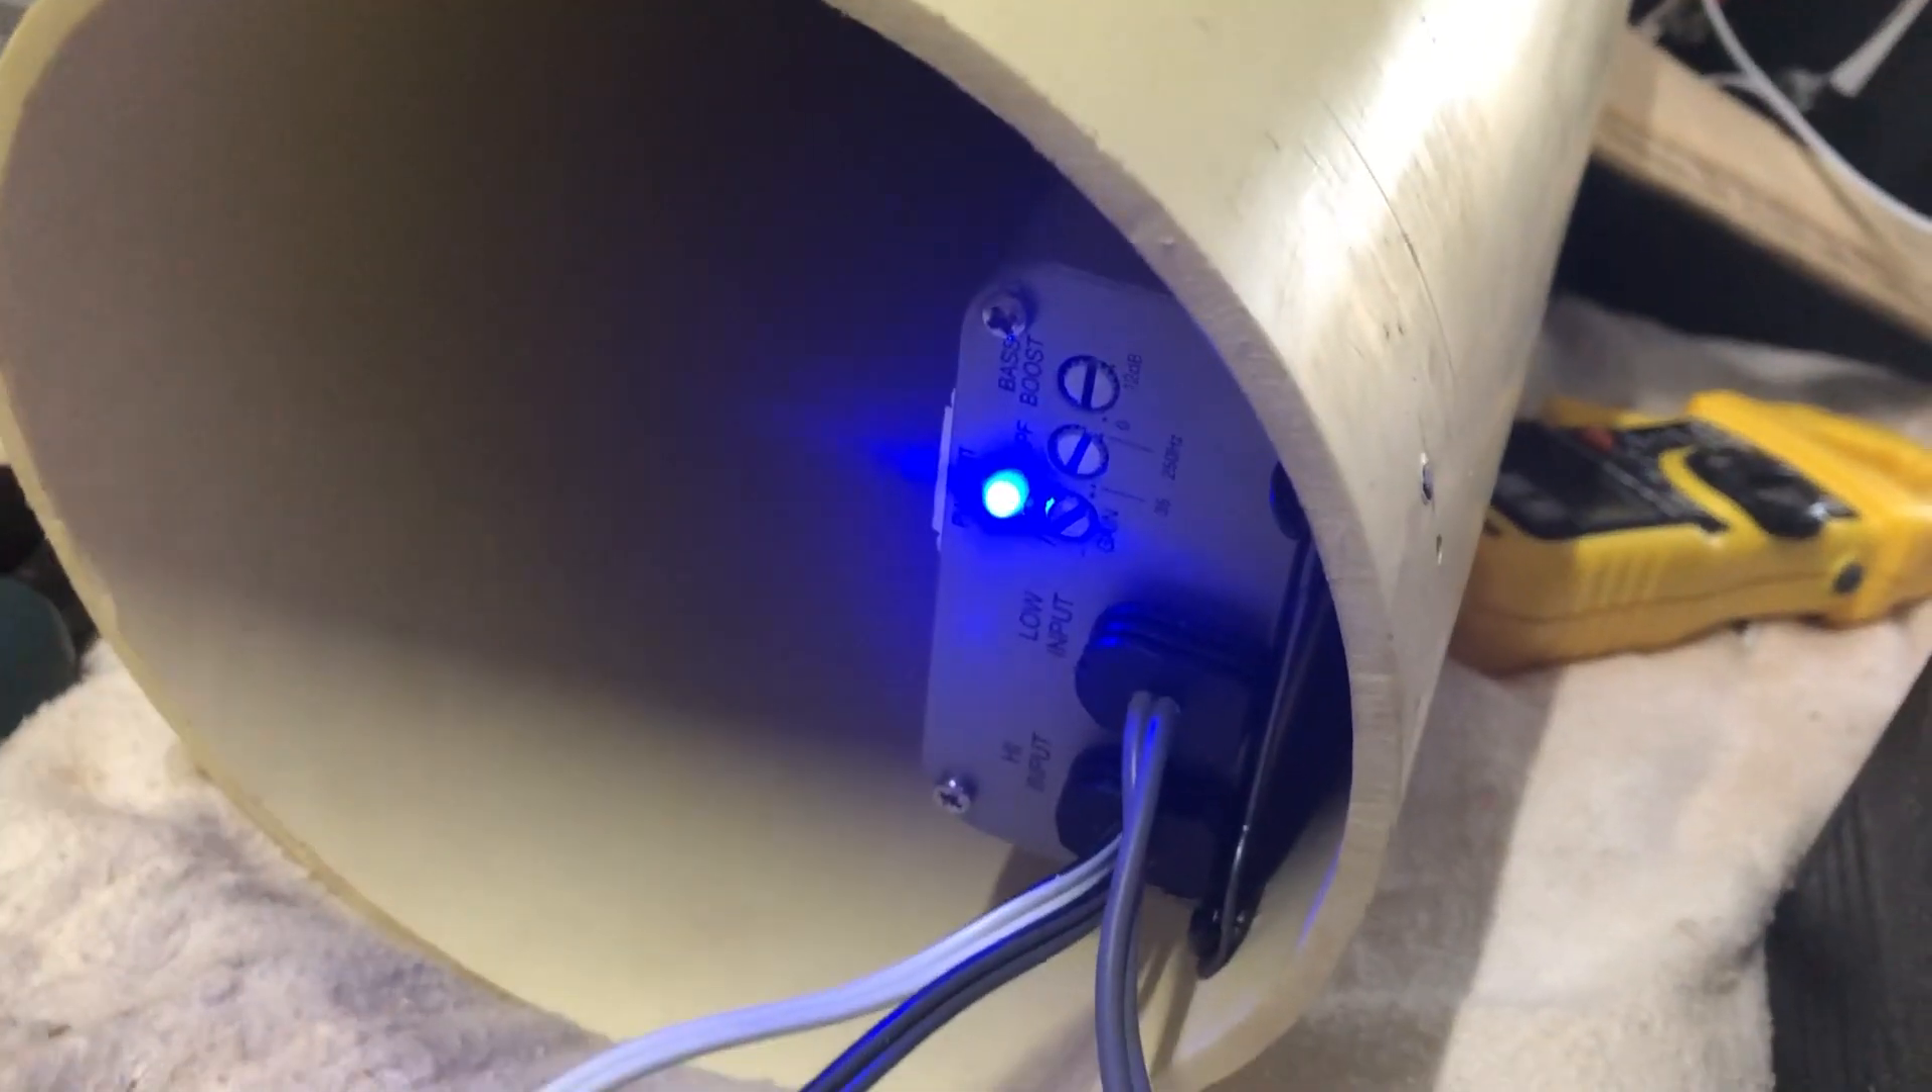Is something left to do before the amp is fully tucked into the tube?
No.